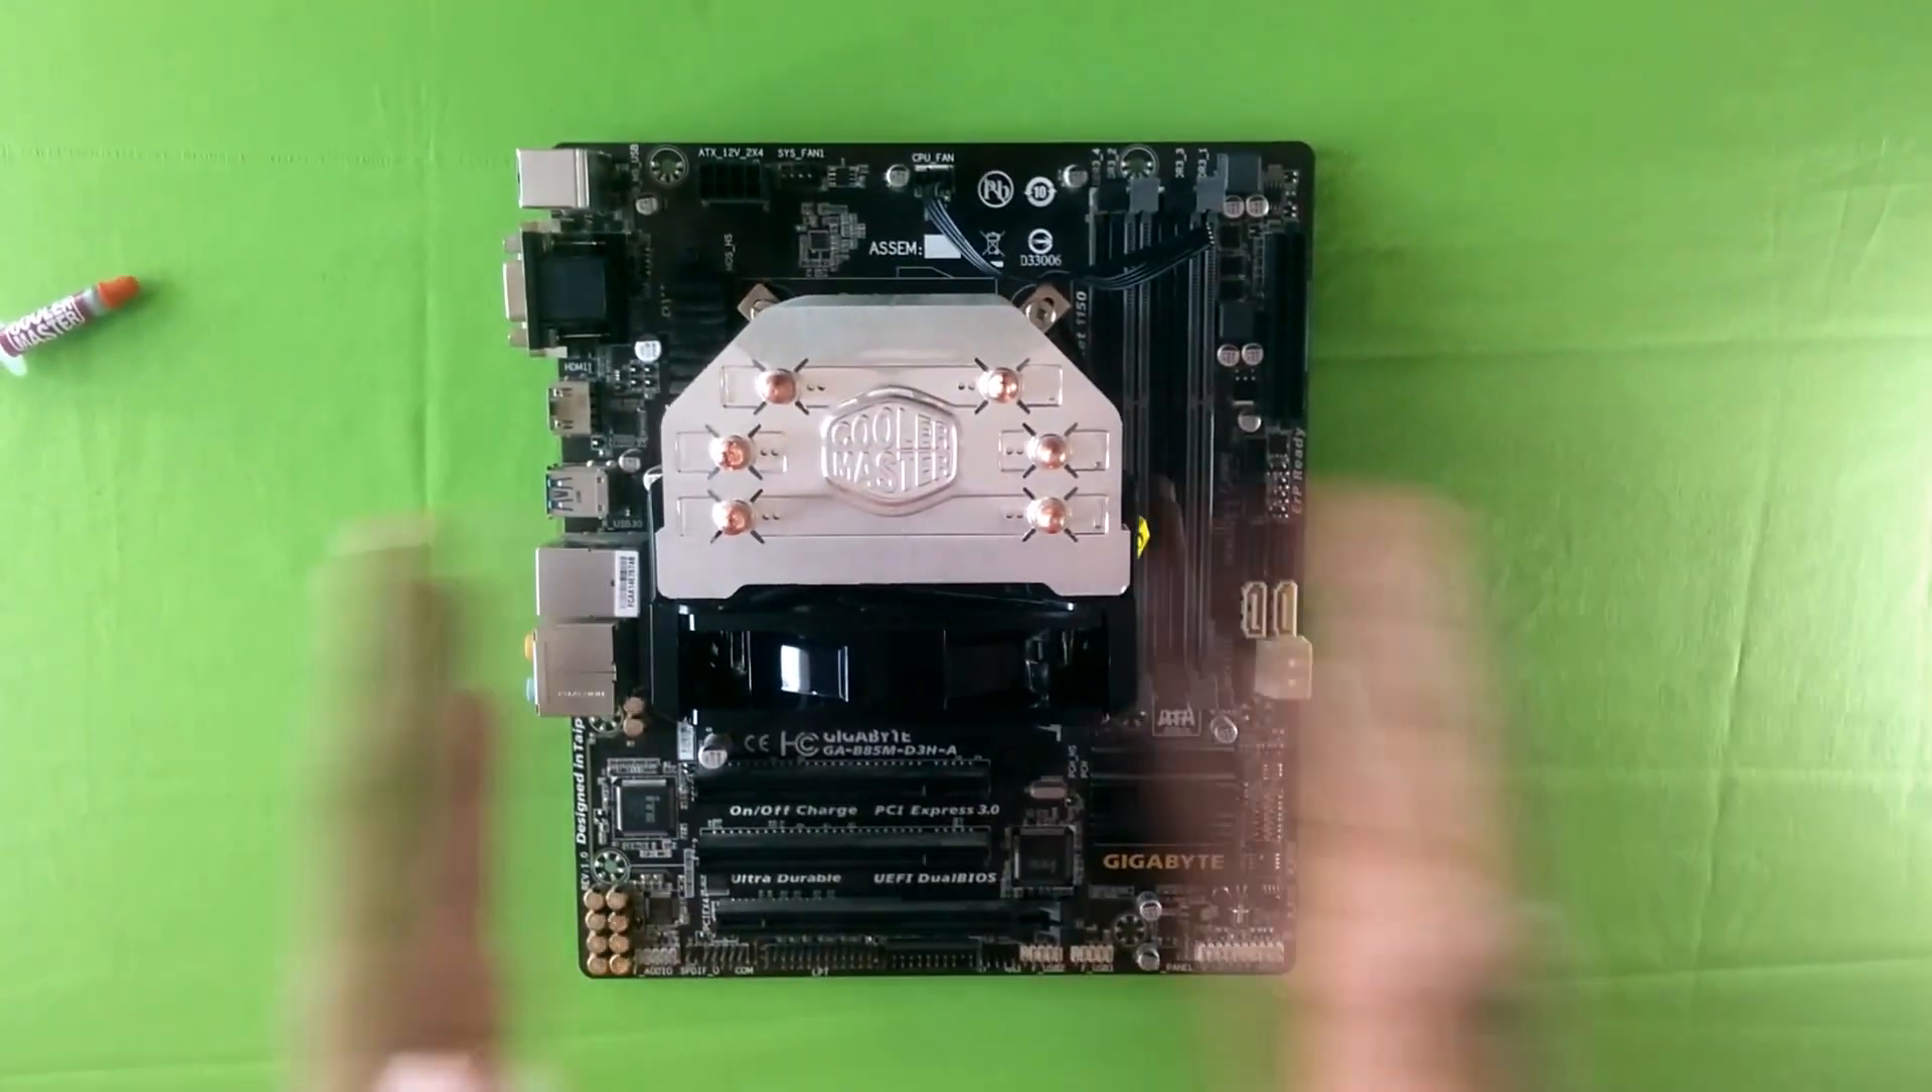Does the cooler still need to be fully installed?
No.